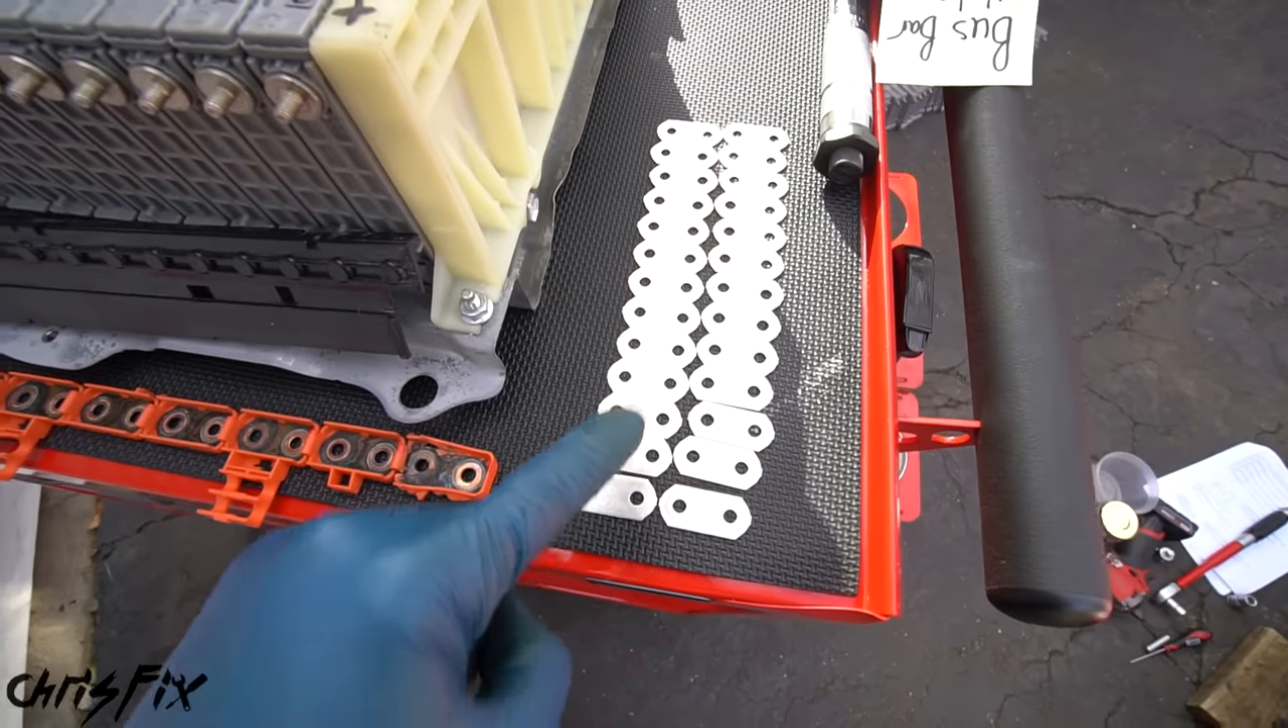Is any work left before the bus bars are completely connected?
Yes.